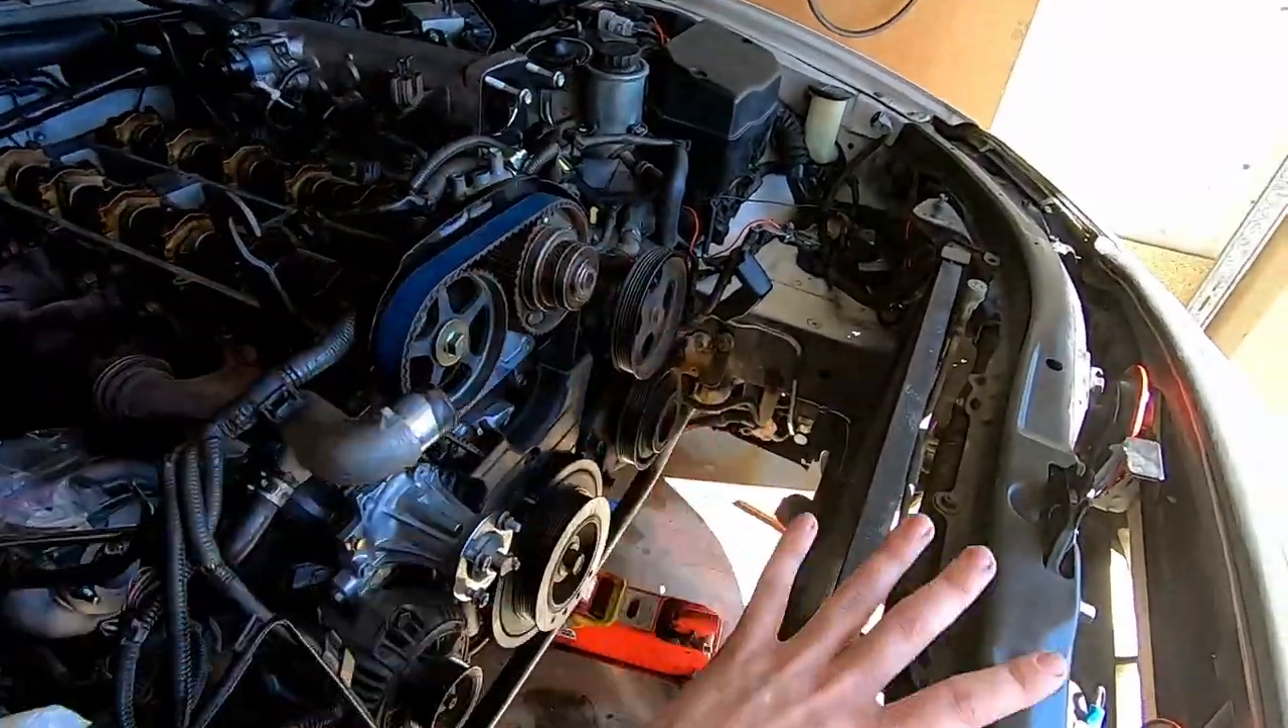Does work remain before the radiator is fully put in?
Yes.